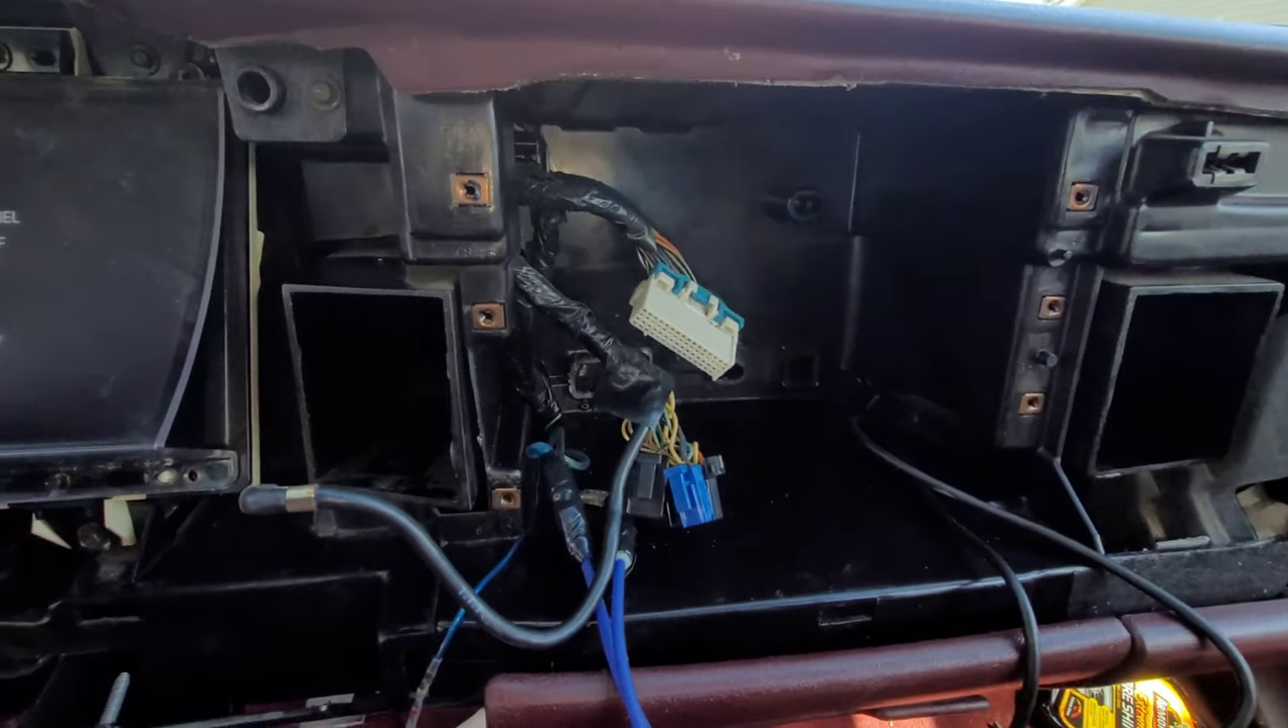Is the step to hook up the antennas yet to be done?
Yes.